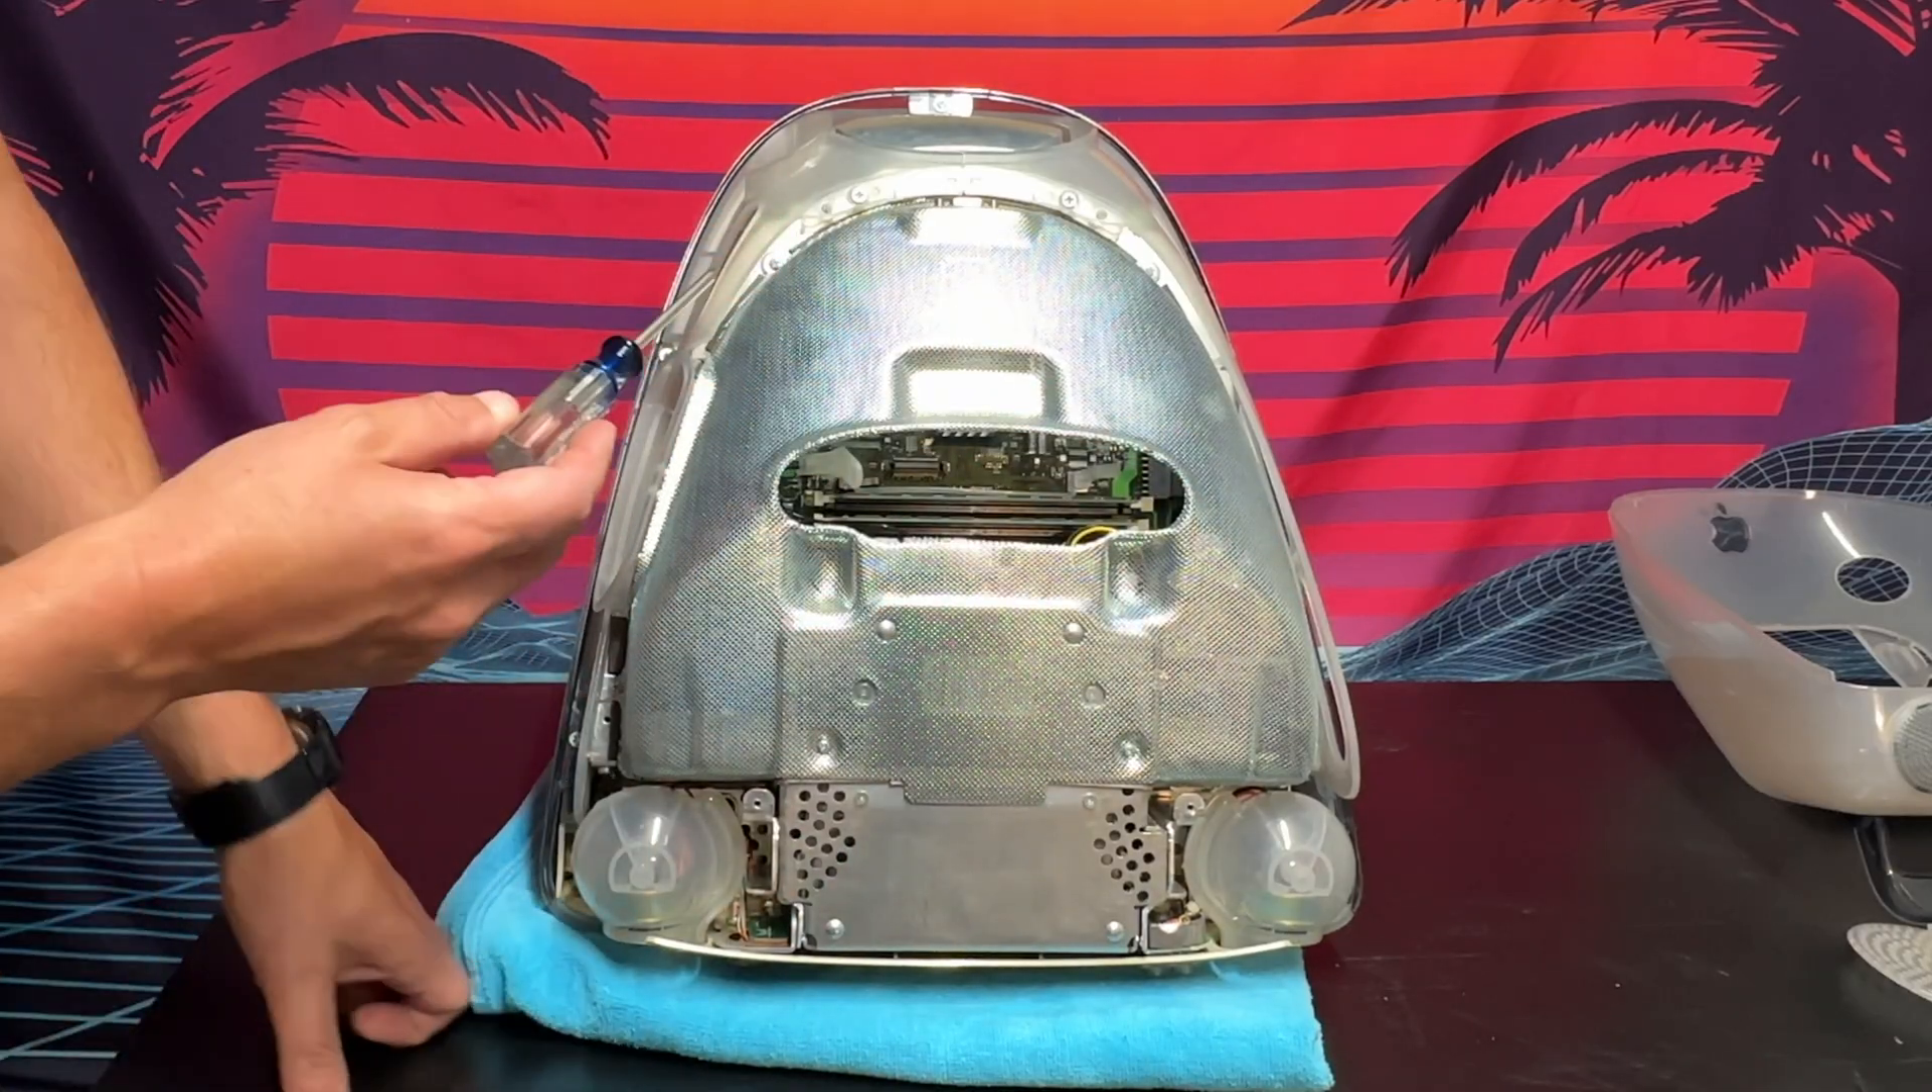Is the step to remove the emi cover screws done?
No.